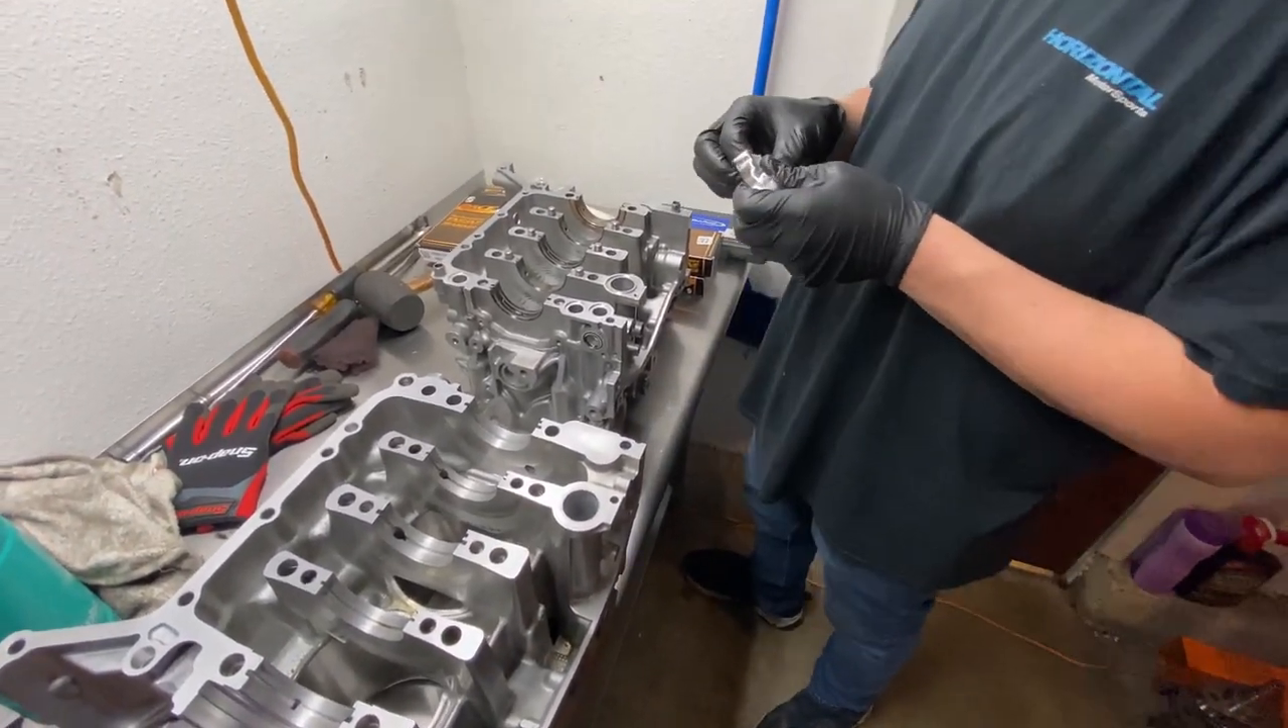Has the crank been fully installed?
No.